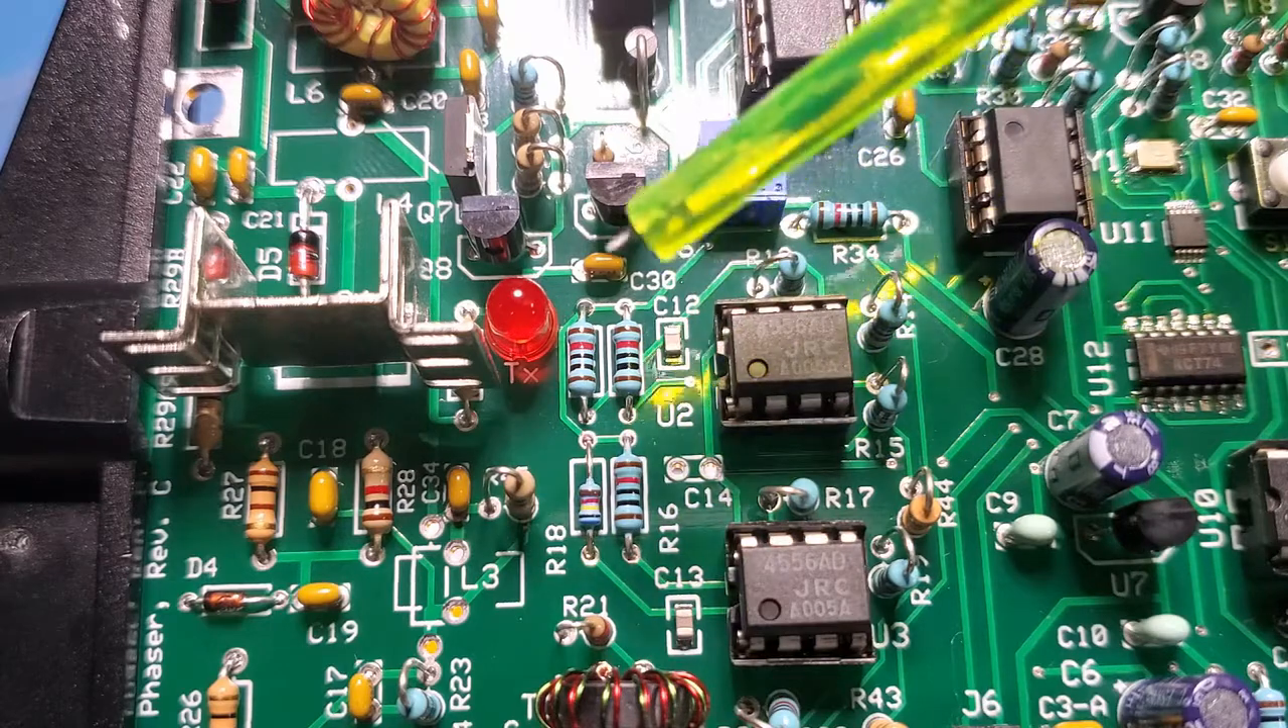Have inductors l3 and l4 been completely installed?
No.